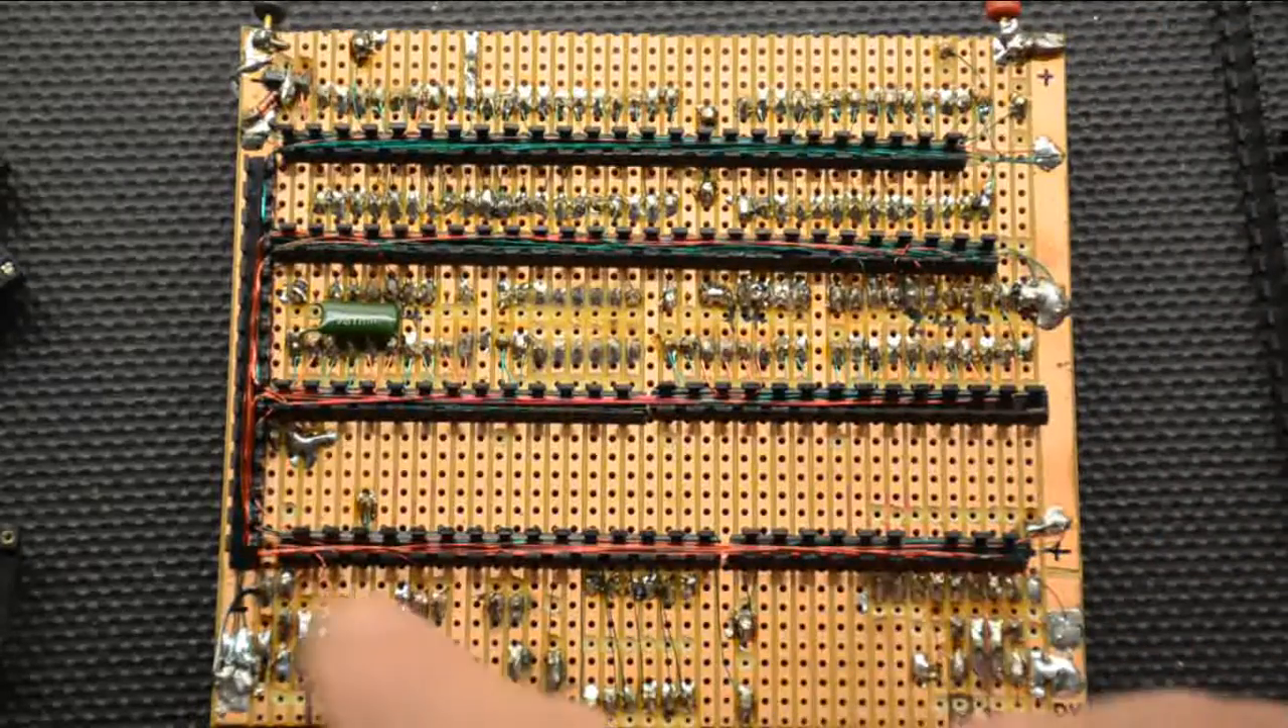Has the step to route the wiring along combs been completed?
Yes.